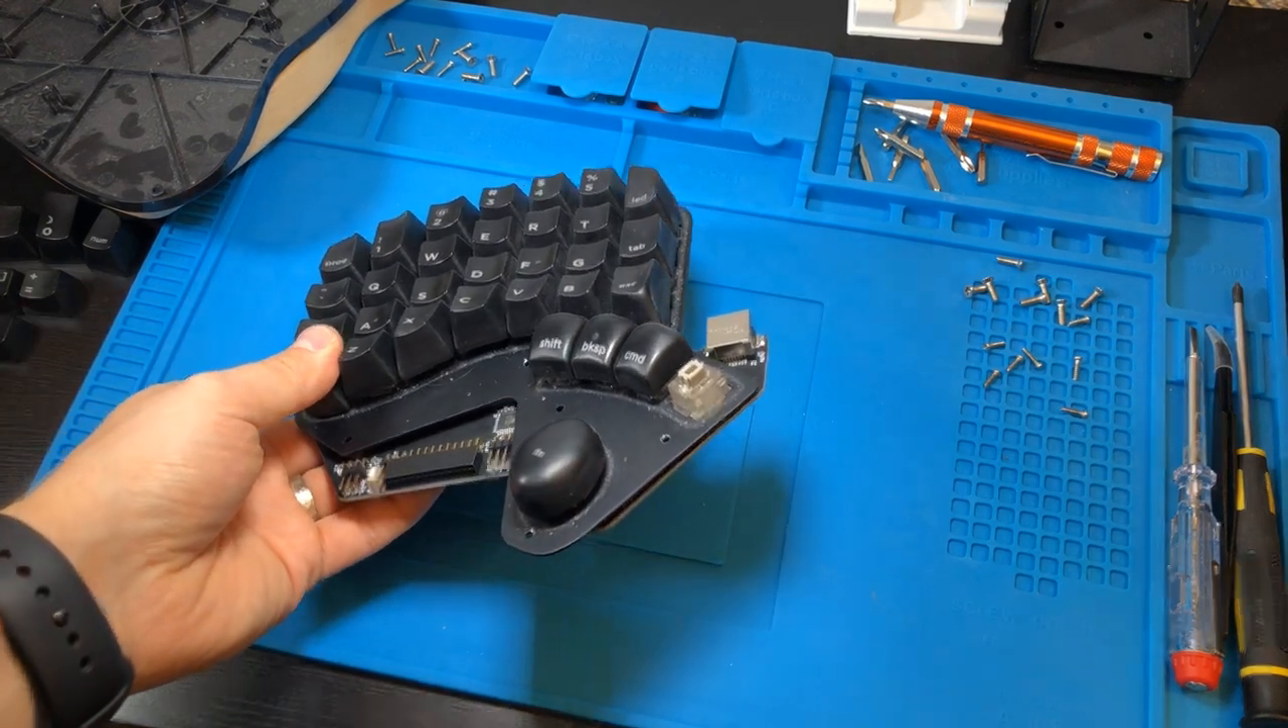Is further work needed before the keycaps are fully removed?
Yes.